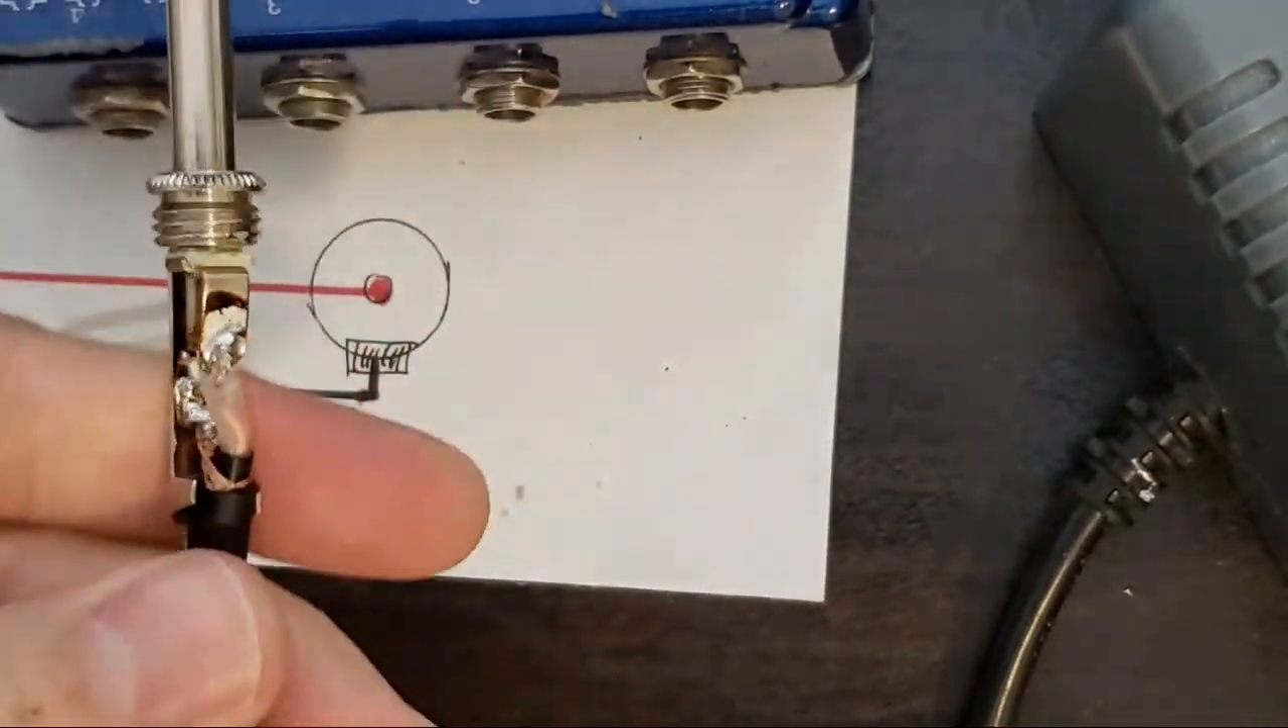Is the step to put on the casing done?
No.